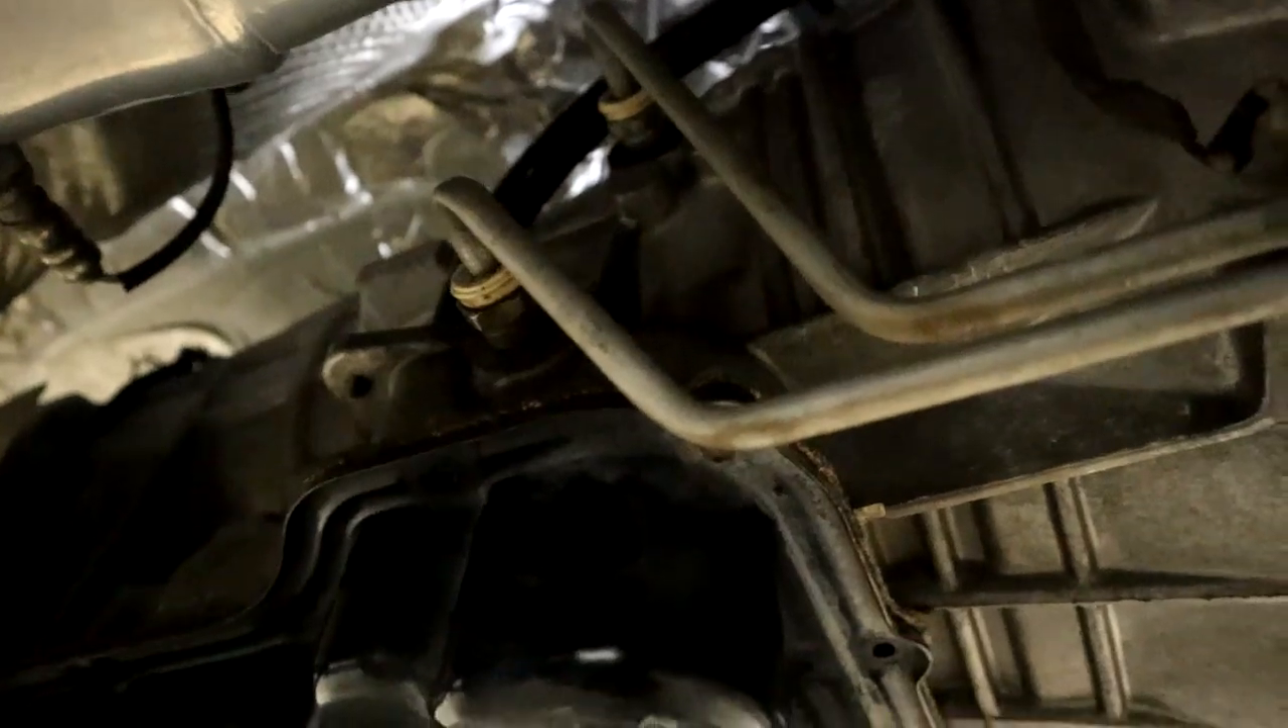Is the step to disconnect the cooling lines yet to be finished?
Yes.